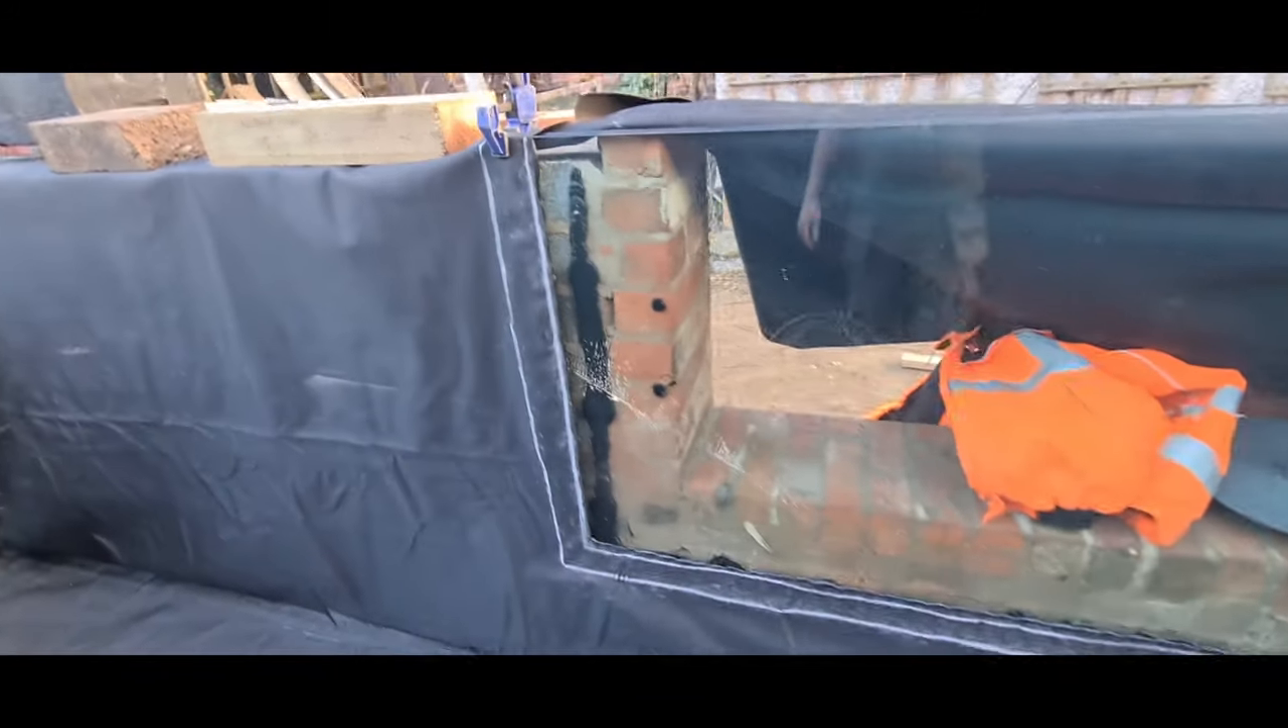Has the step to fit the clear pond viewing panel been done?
Yes.